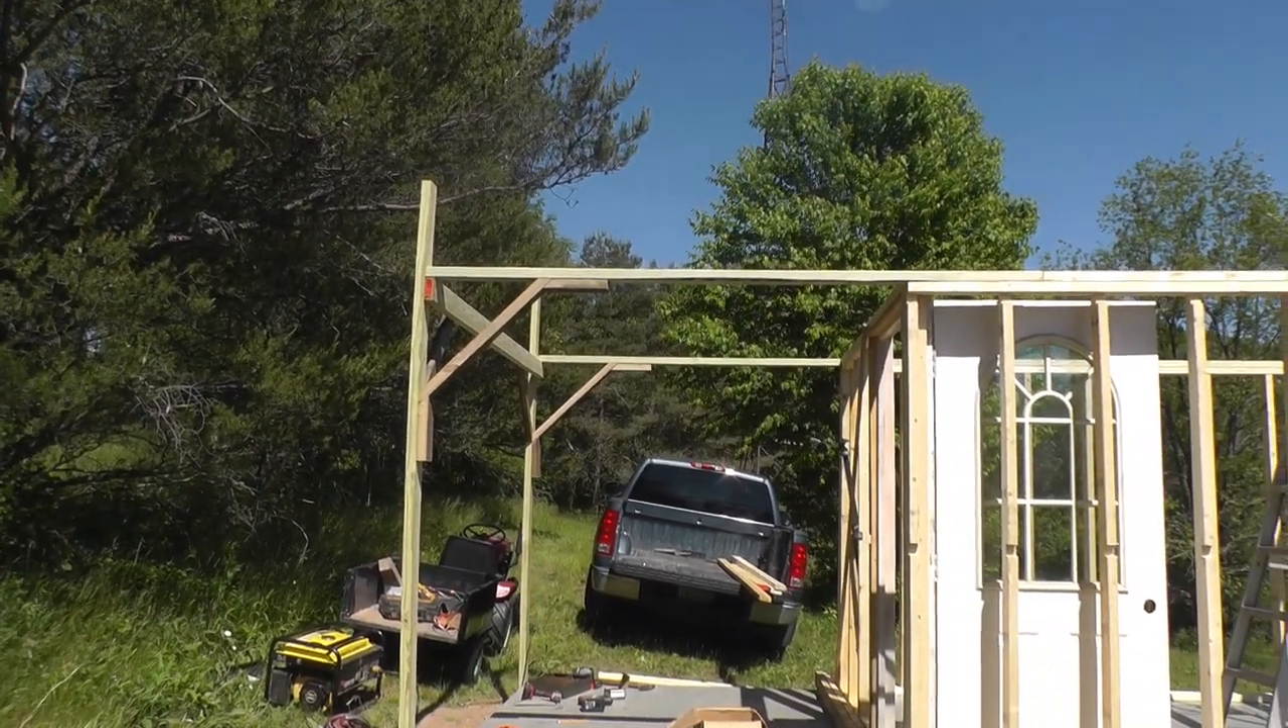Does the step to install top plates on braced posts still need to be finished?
No.